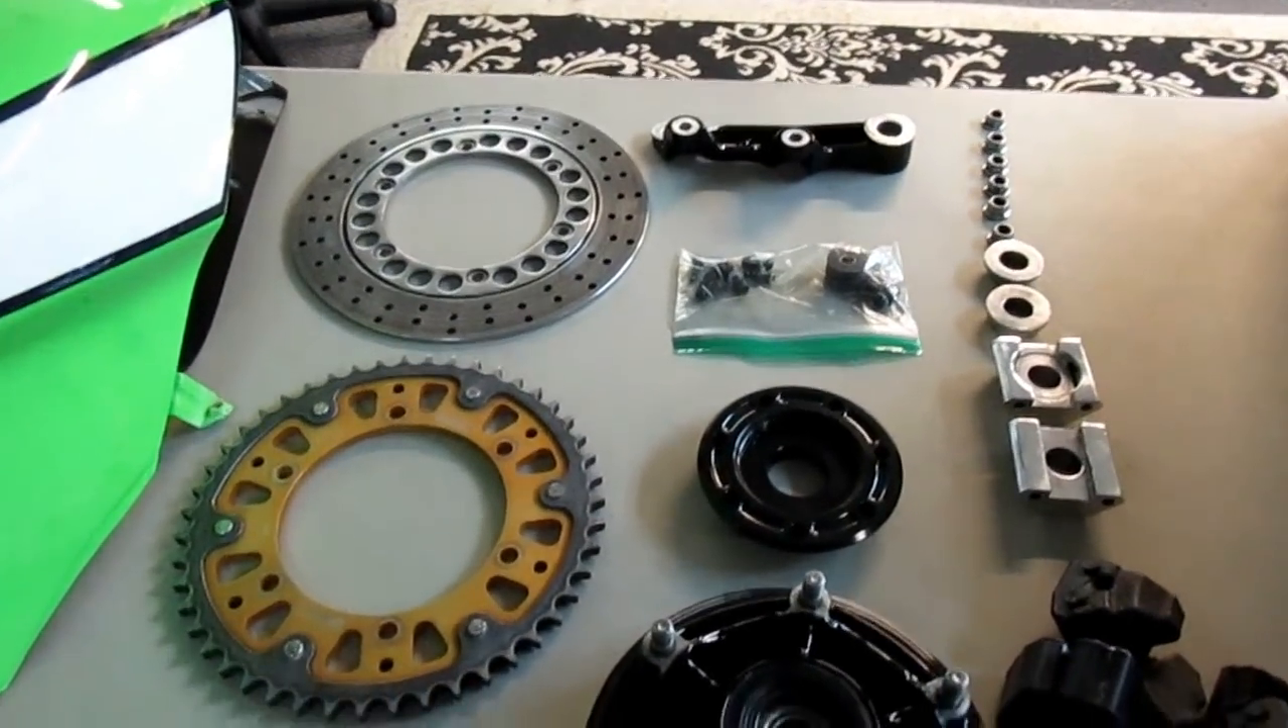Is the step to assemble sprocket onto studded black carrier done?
No.